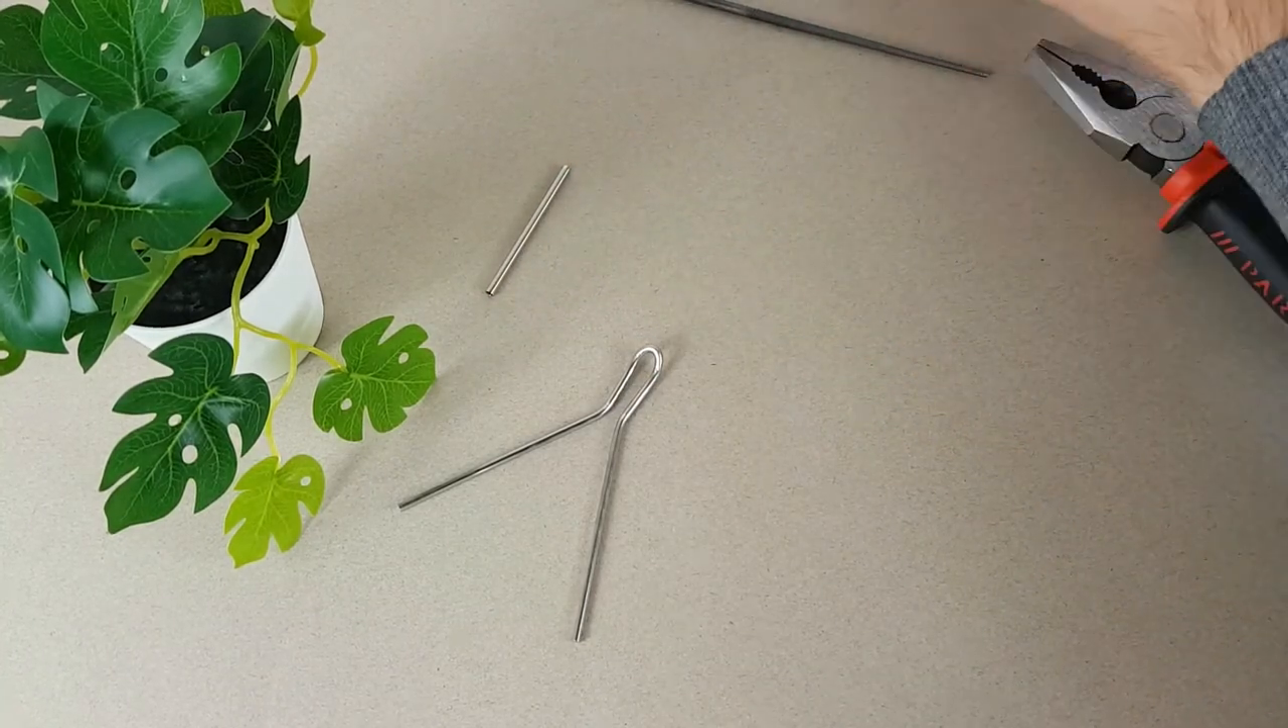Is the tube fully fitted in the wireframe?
No.